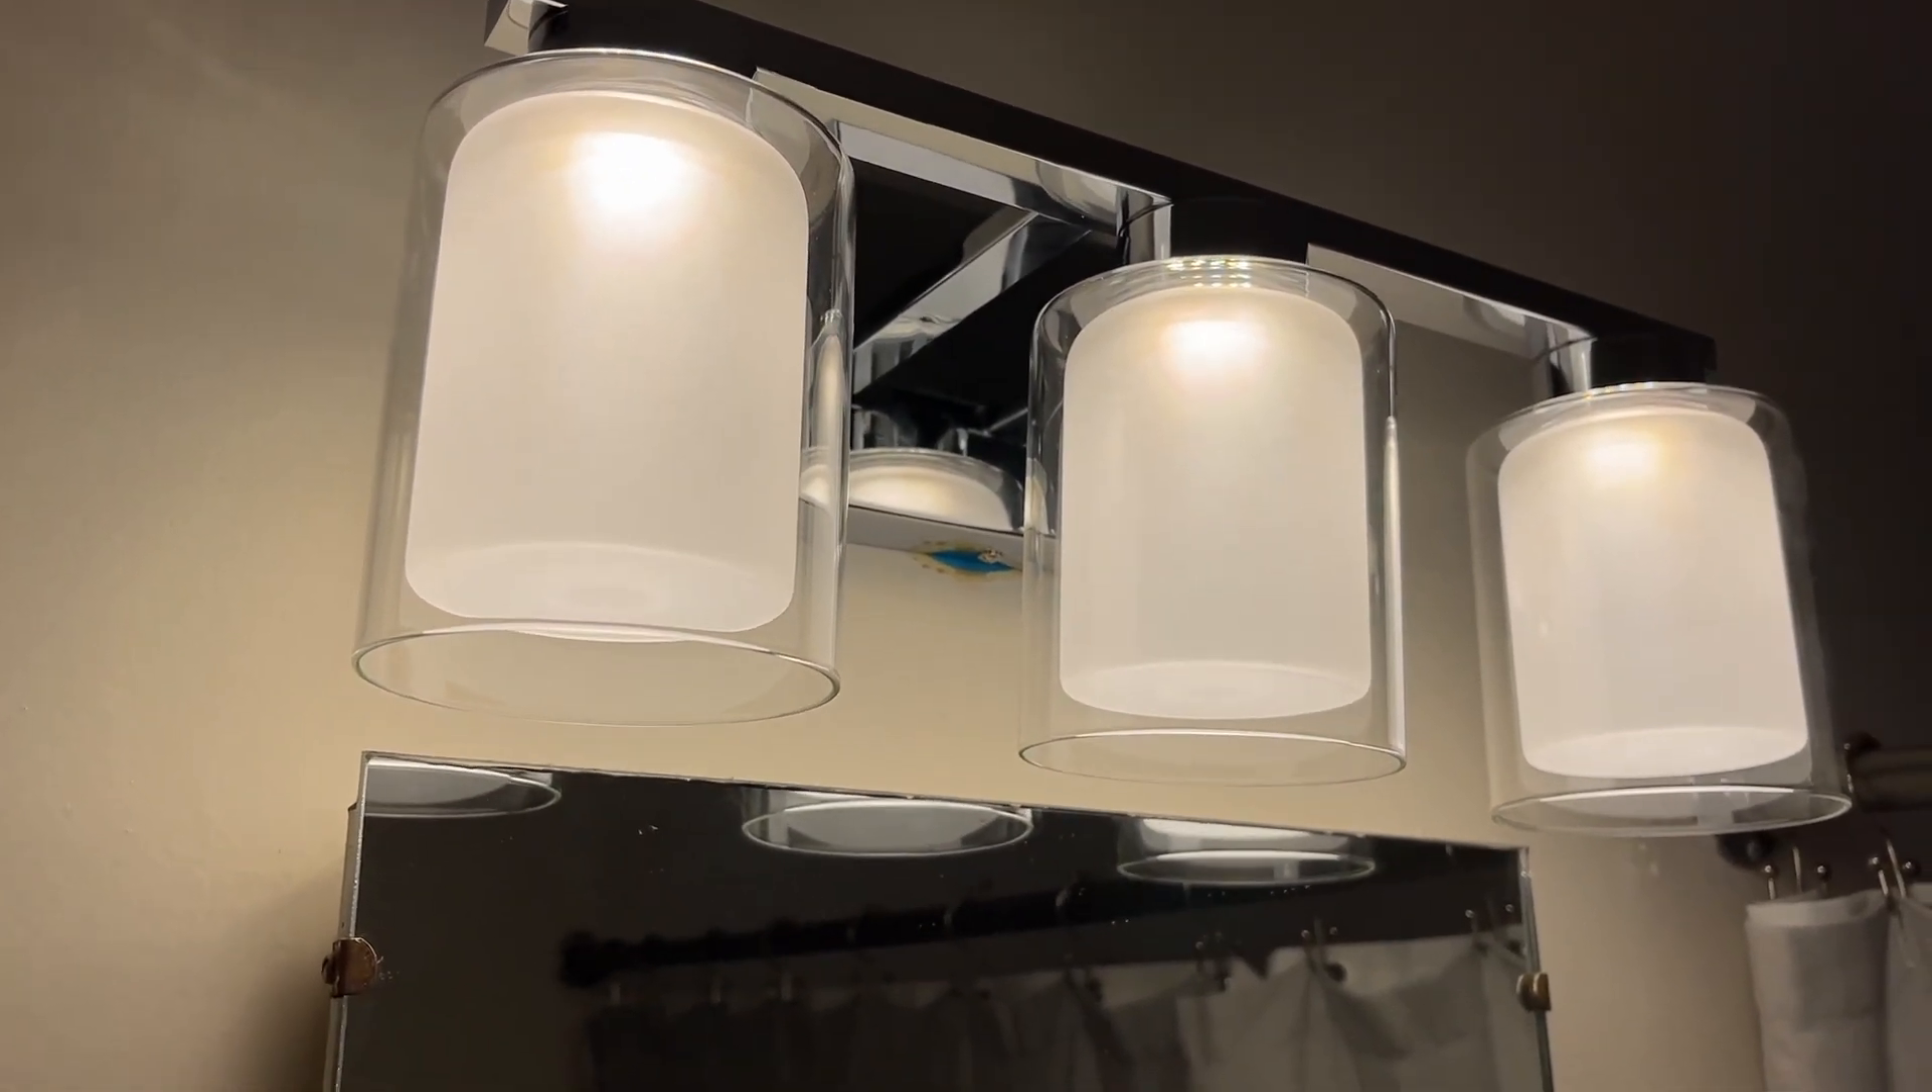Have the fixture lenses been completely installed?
Yes.